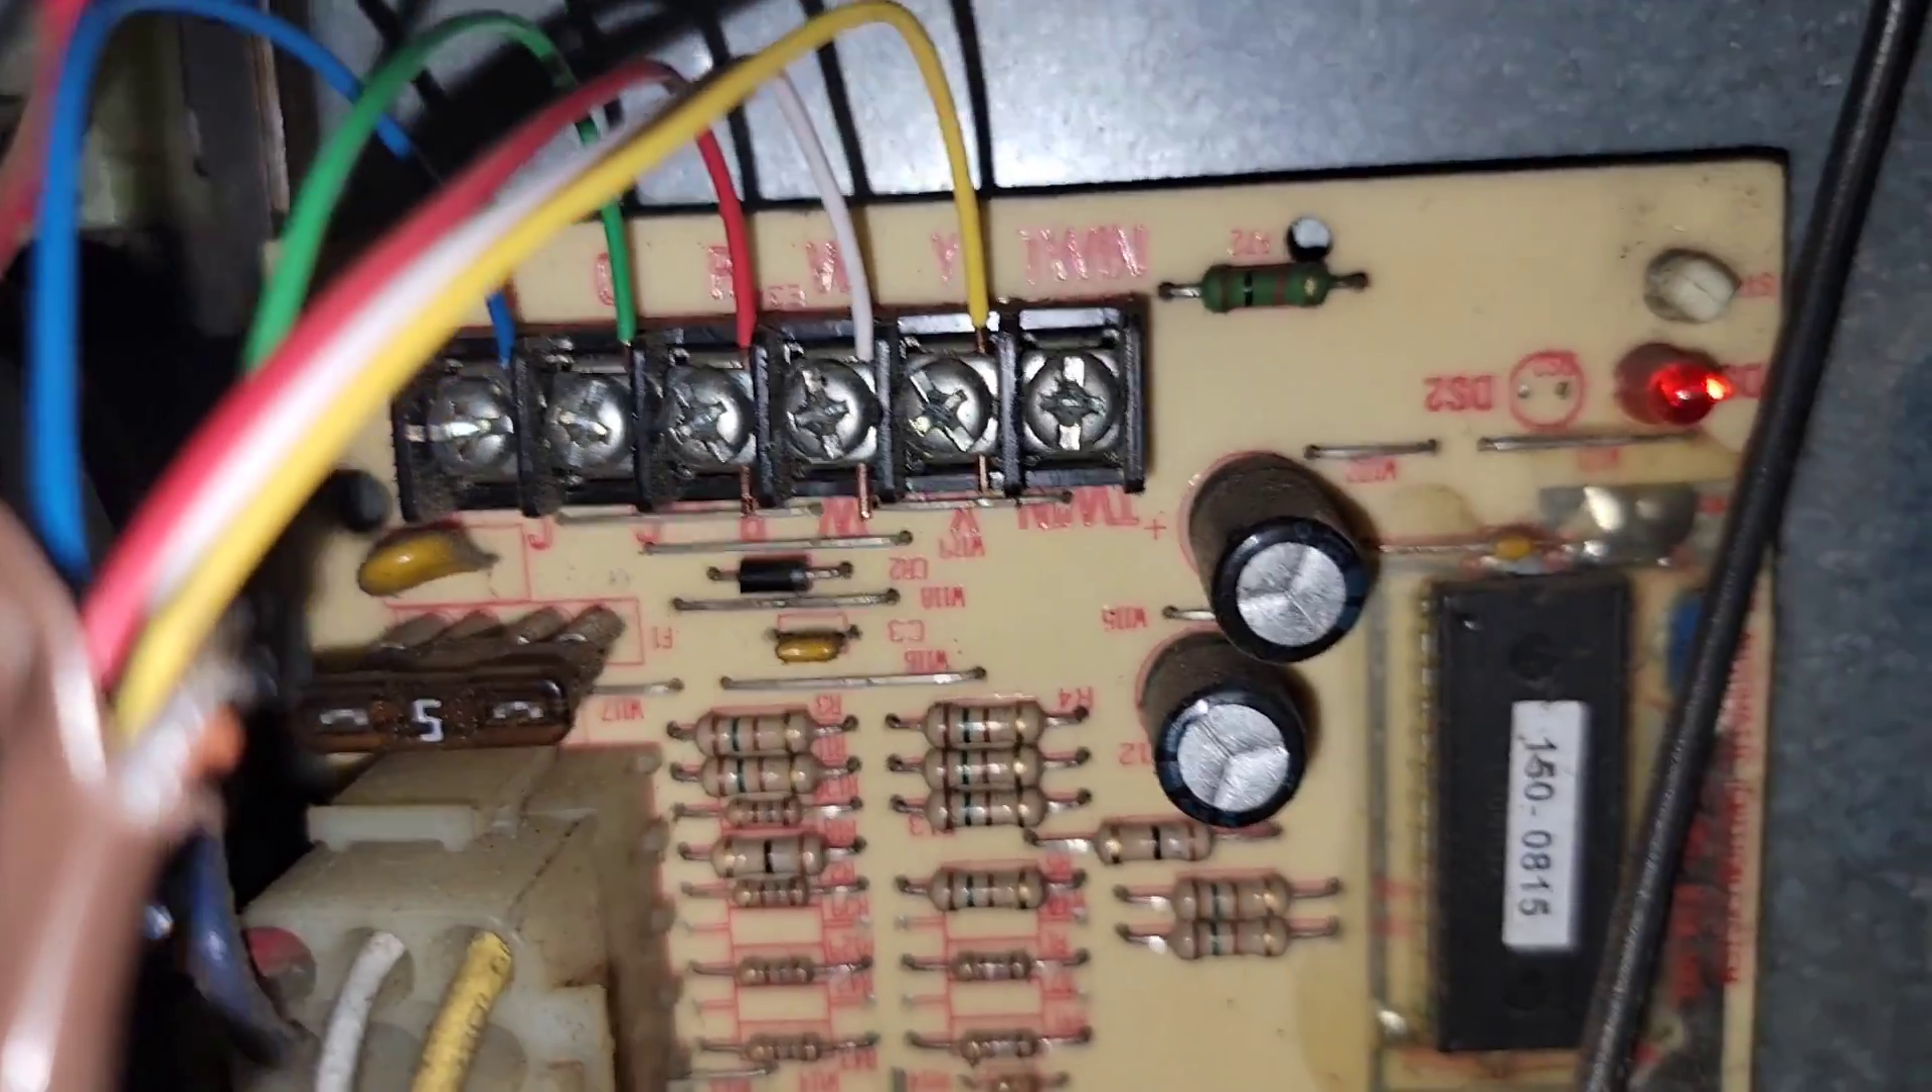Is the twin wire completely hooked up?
No.